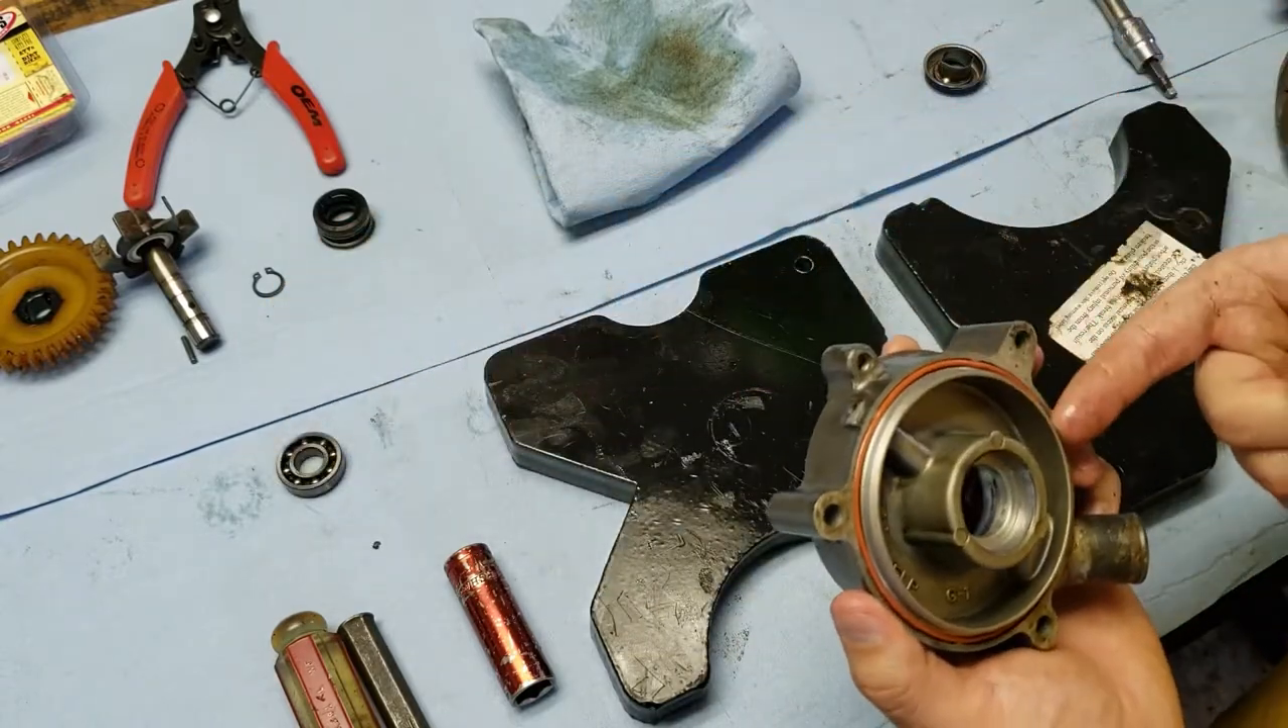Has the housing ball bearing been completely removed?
Yes.